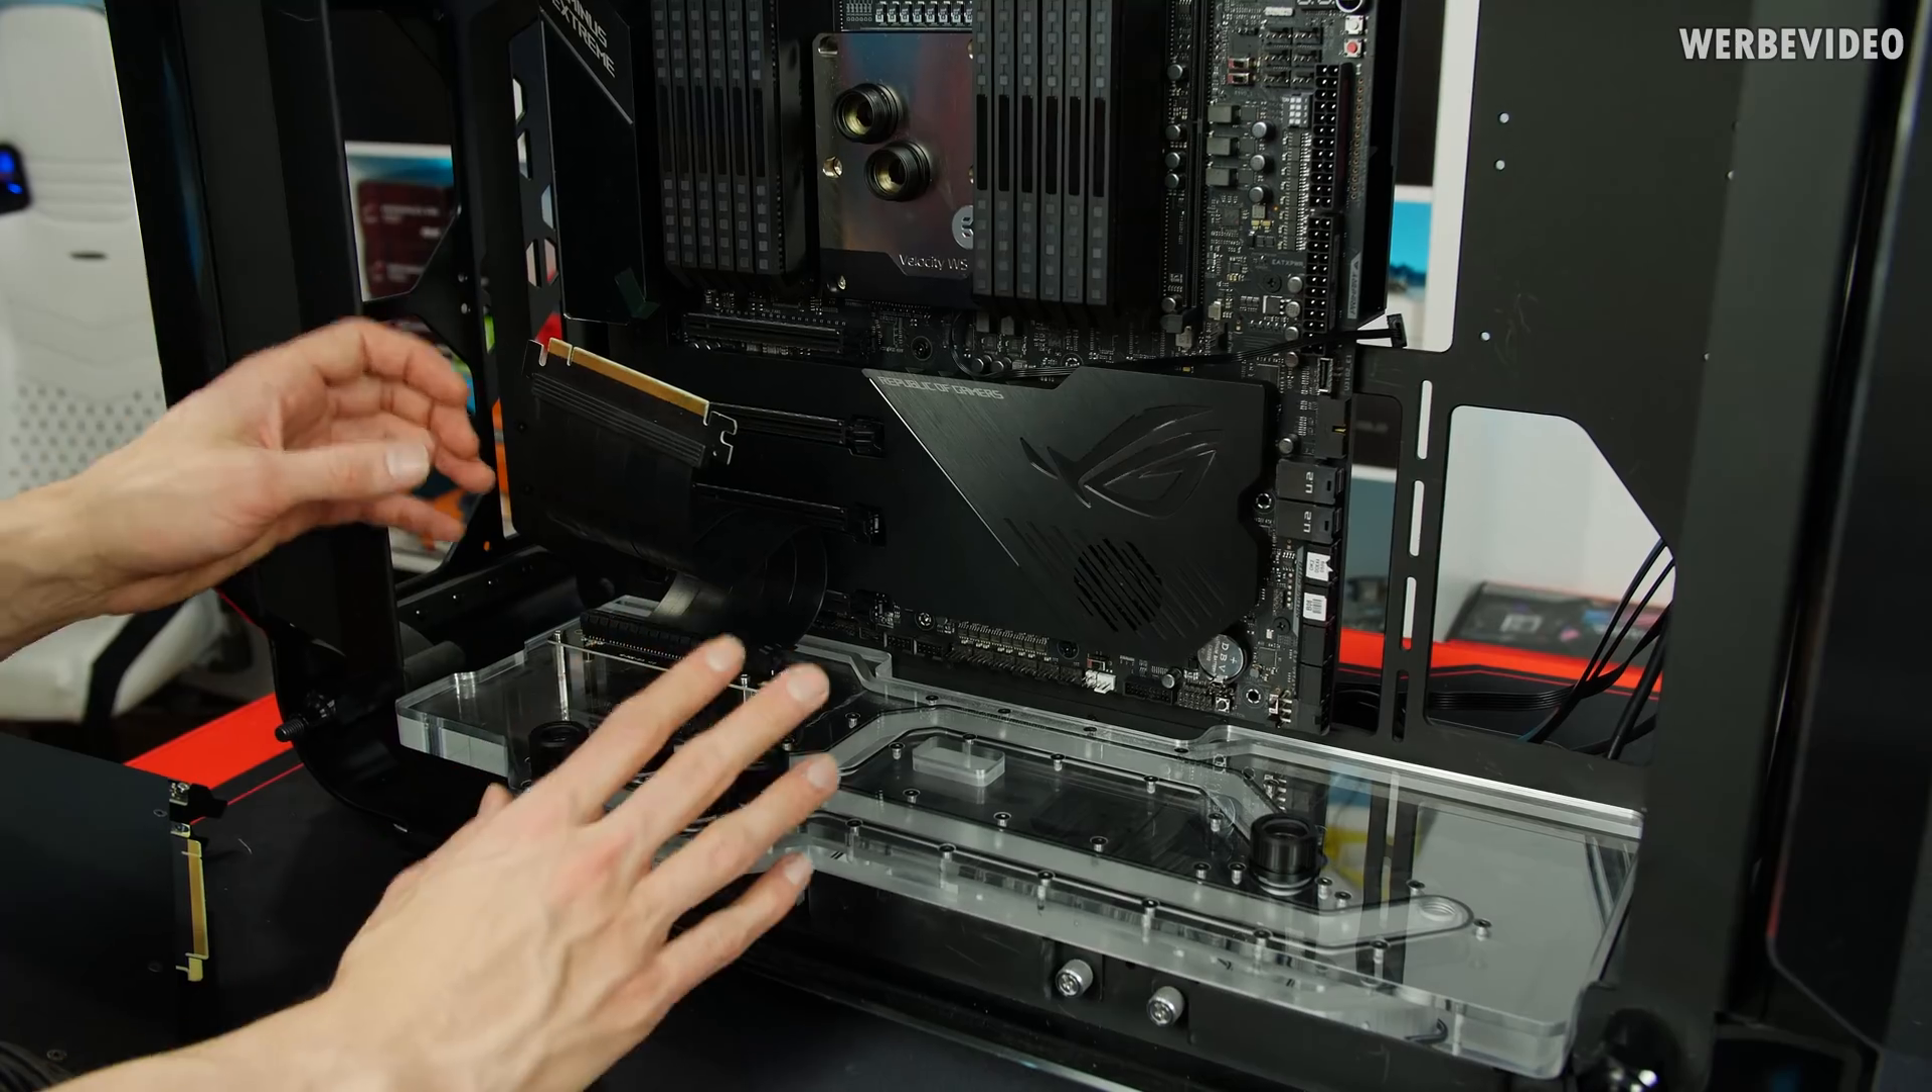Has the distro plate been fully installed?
Yes.